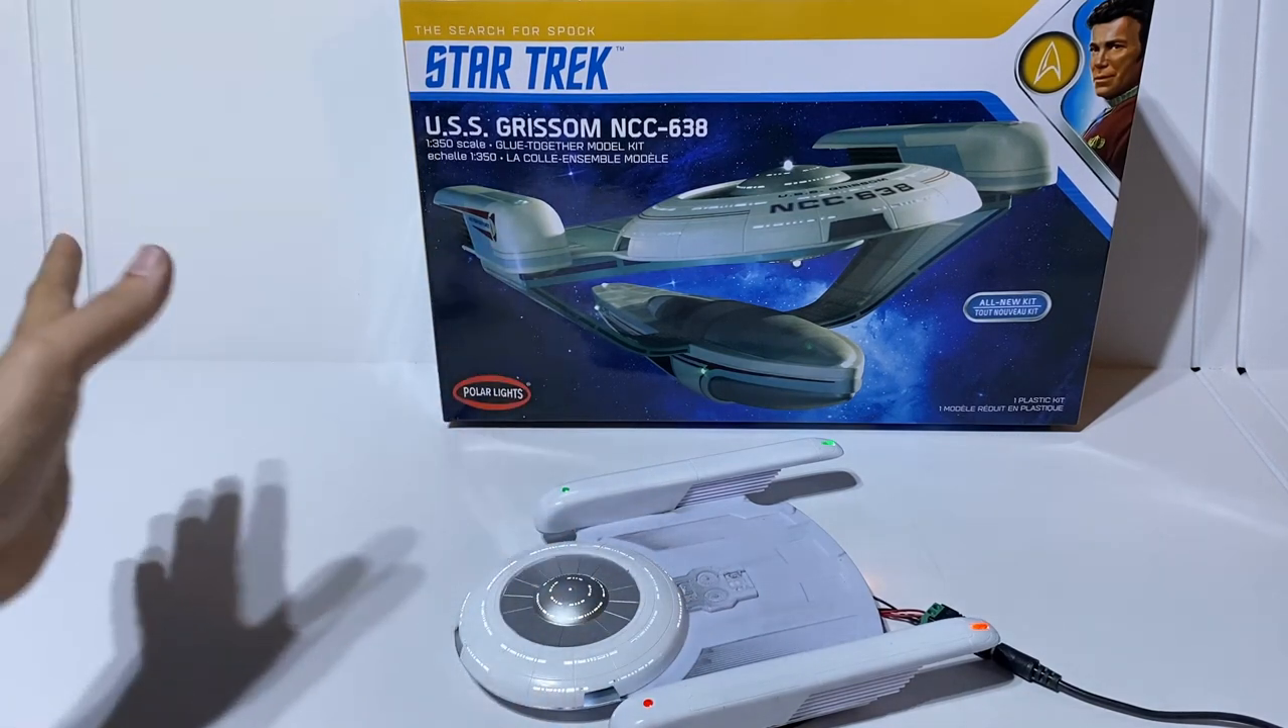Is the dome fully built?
Yes.